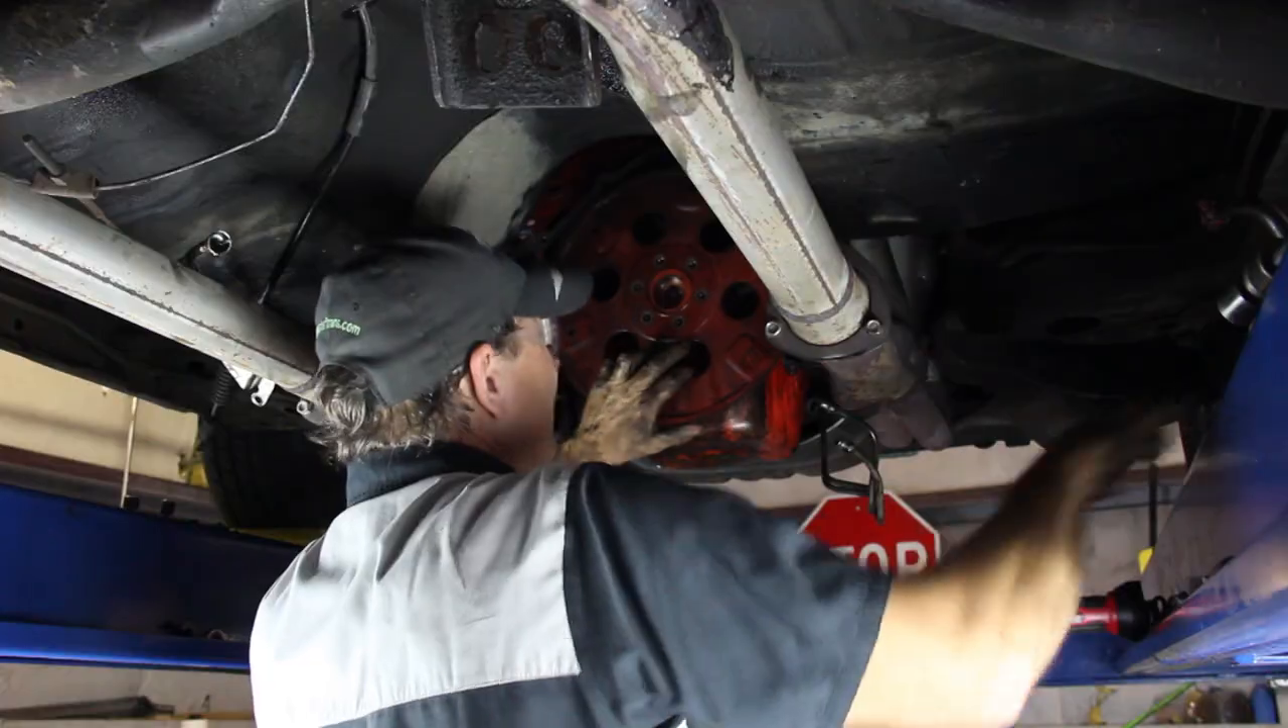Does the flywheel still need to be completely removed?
Yes.